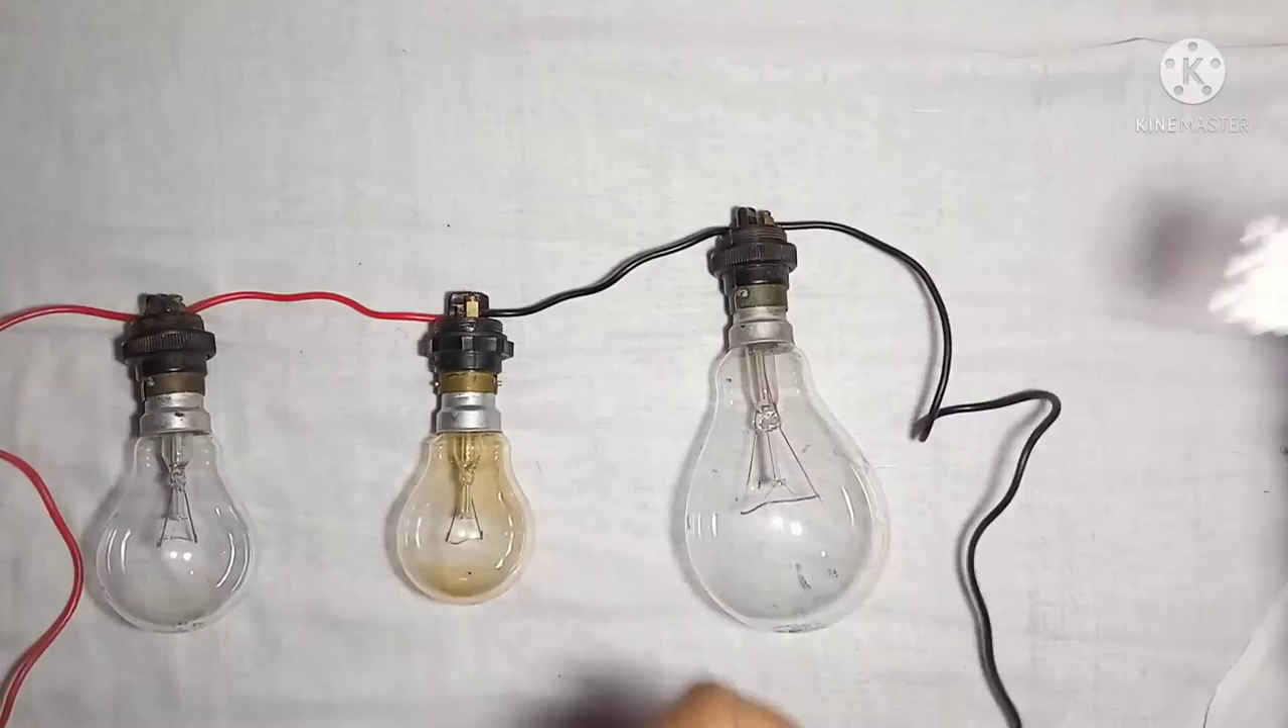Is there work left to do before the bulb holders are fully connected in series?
No.